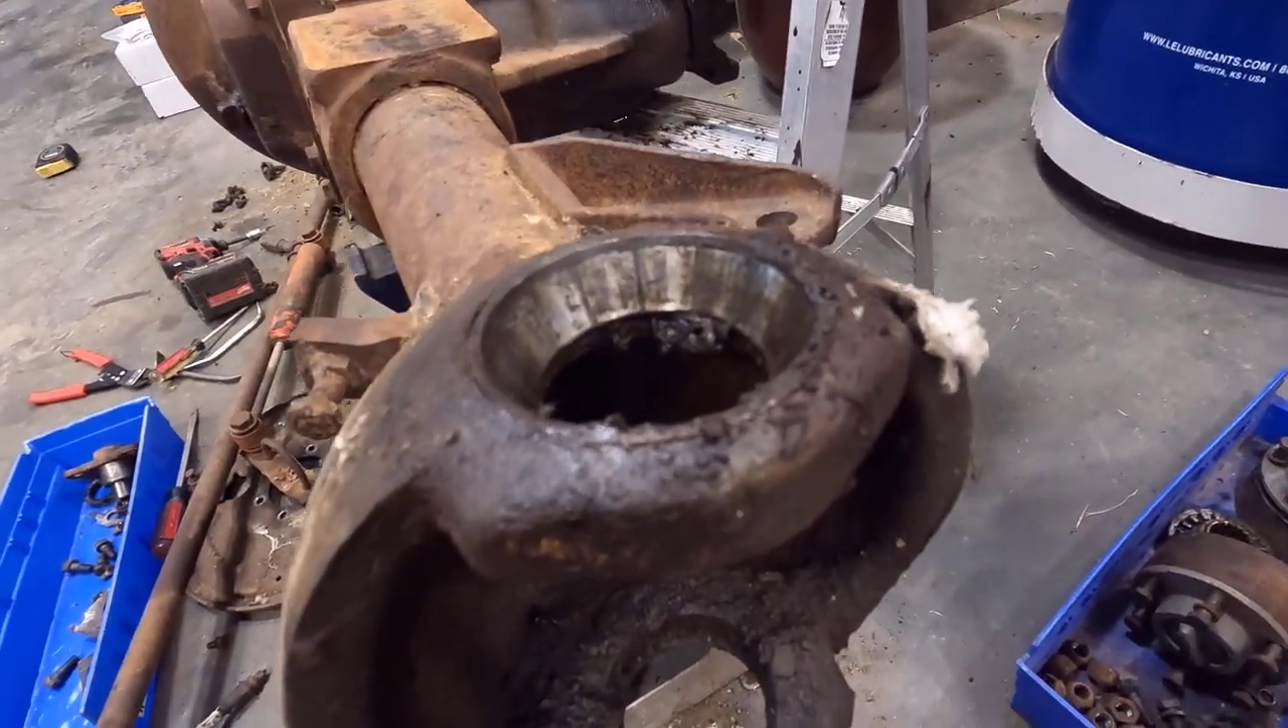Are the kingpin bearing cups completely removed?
No.